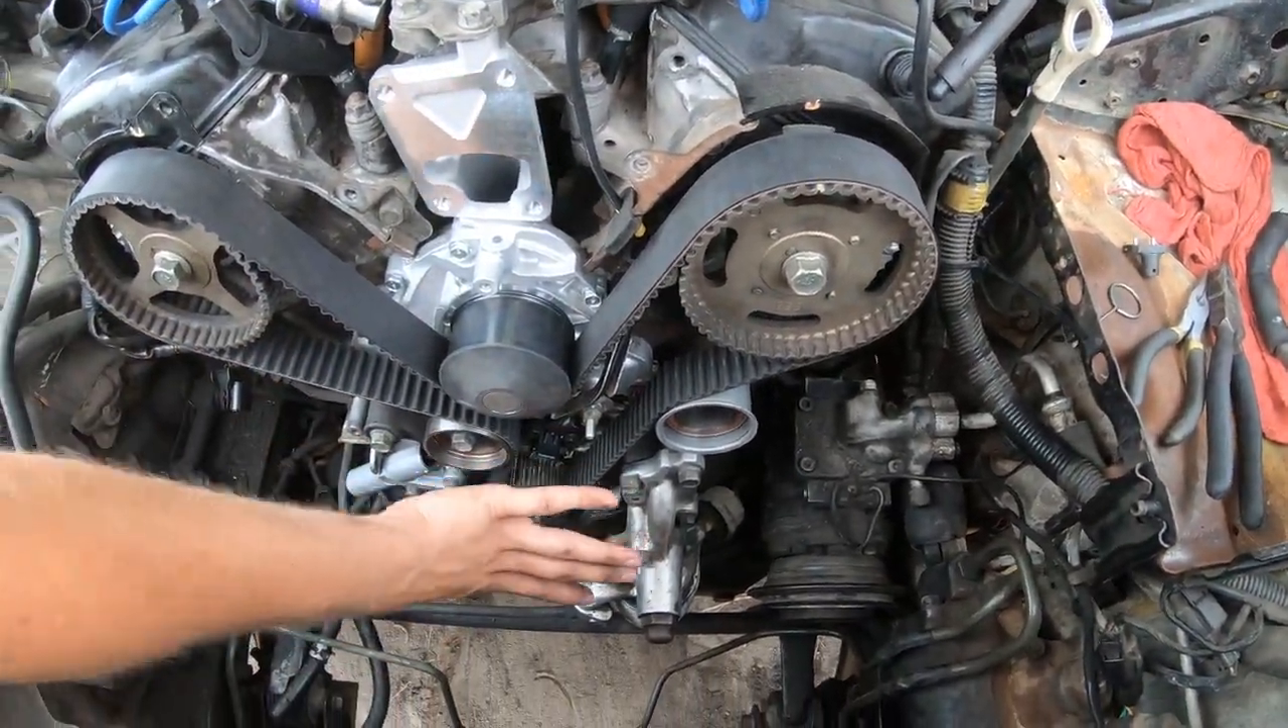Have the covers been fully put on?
No.